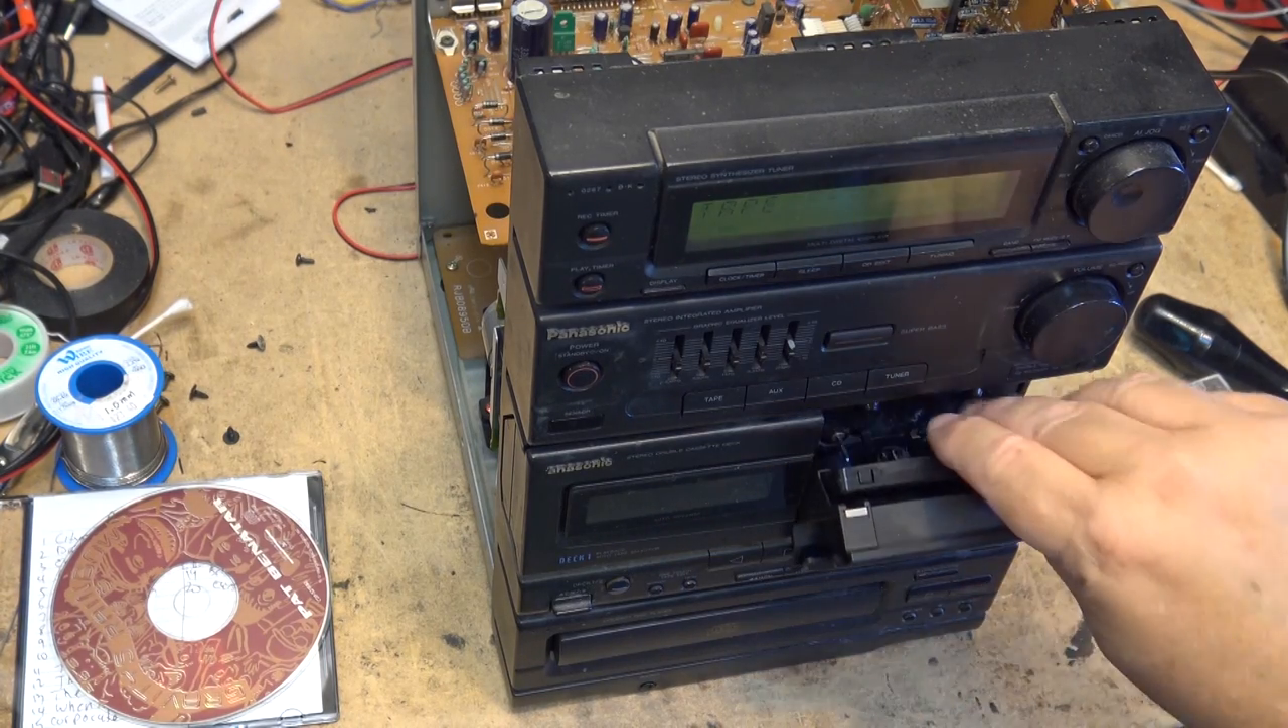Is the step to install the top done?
No.